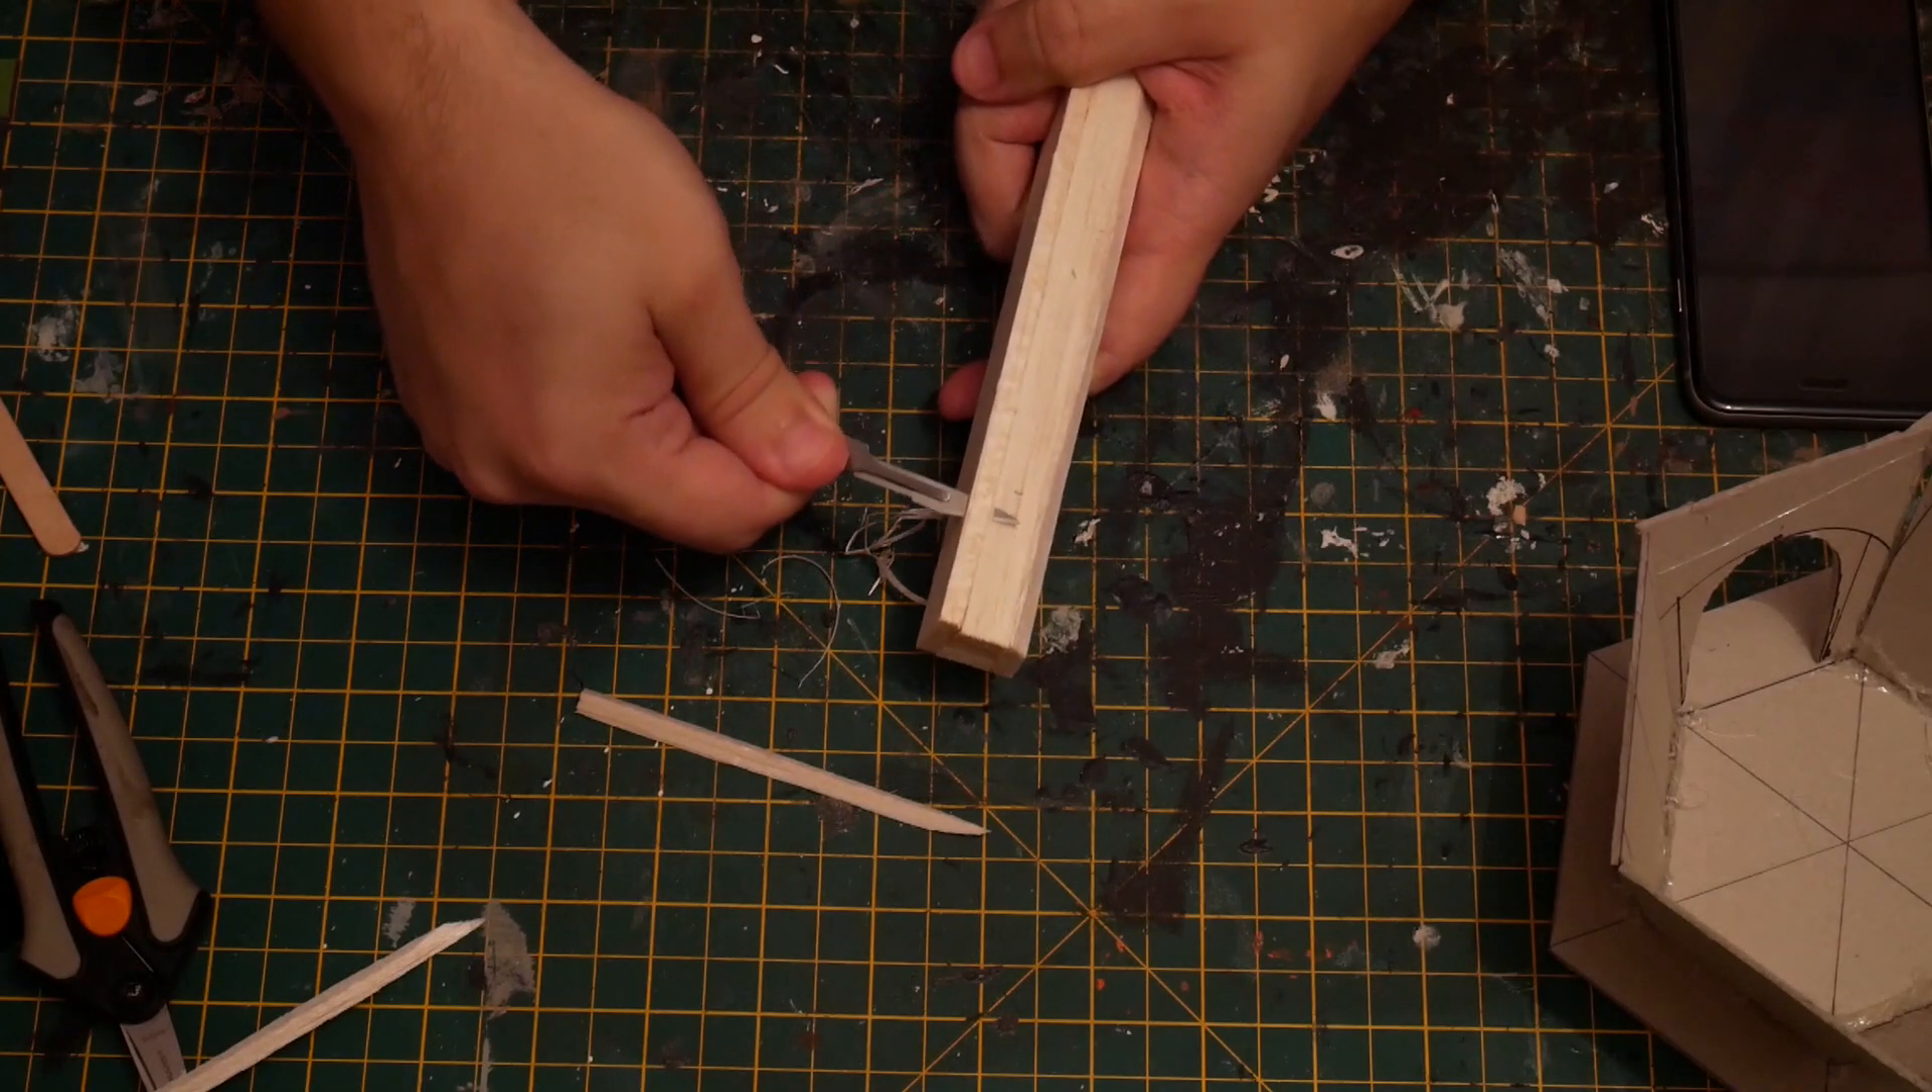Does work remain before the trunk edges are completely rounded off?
Yes.